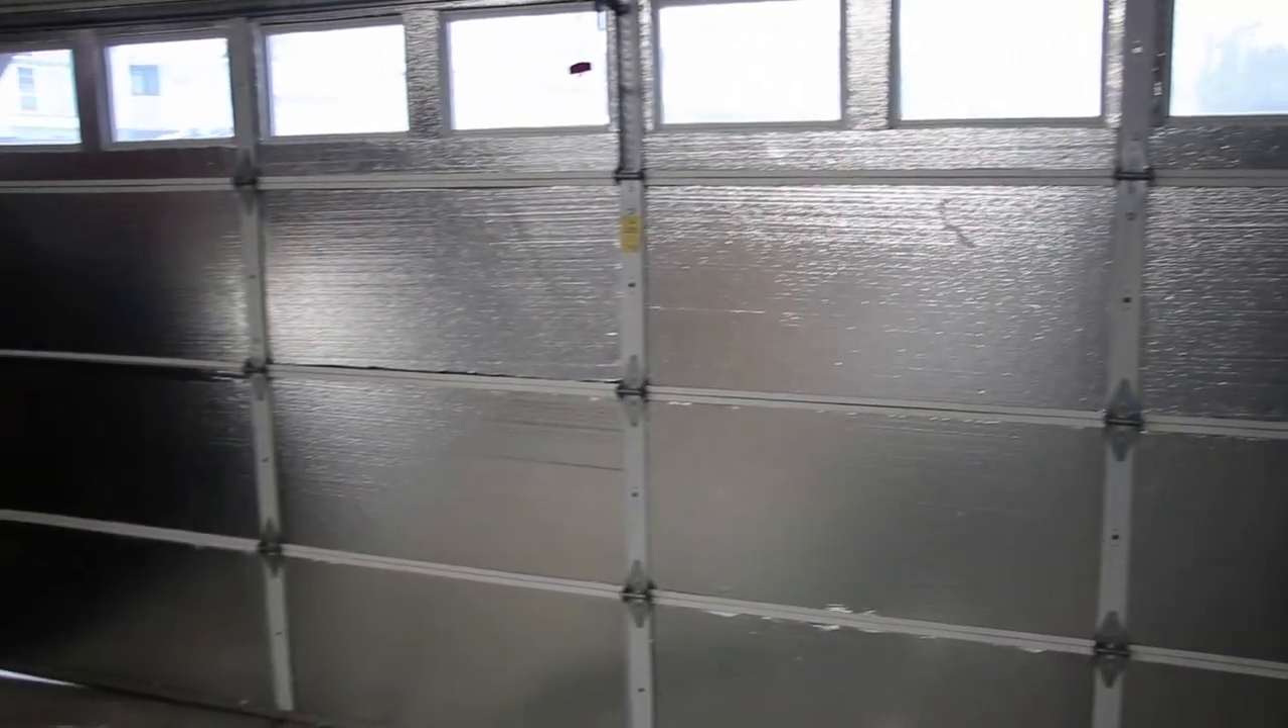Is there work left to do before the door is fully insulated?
No.